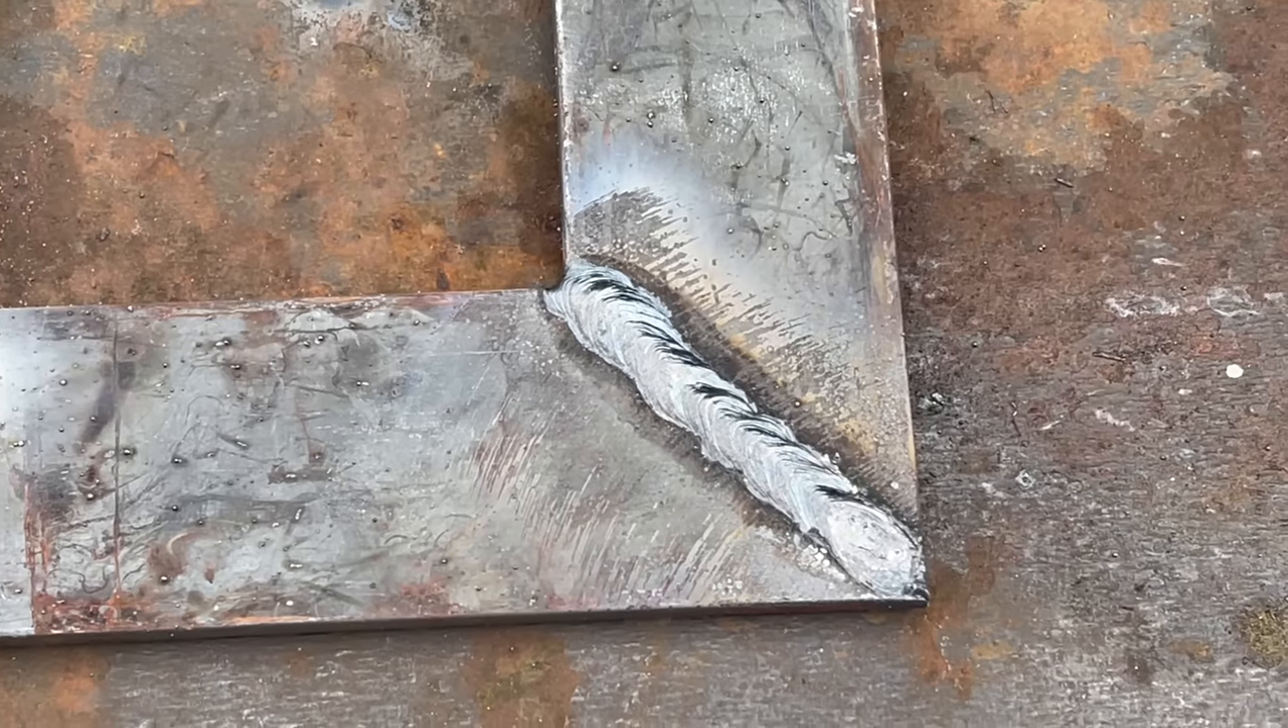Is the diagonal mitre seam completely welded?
Yes.